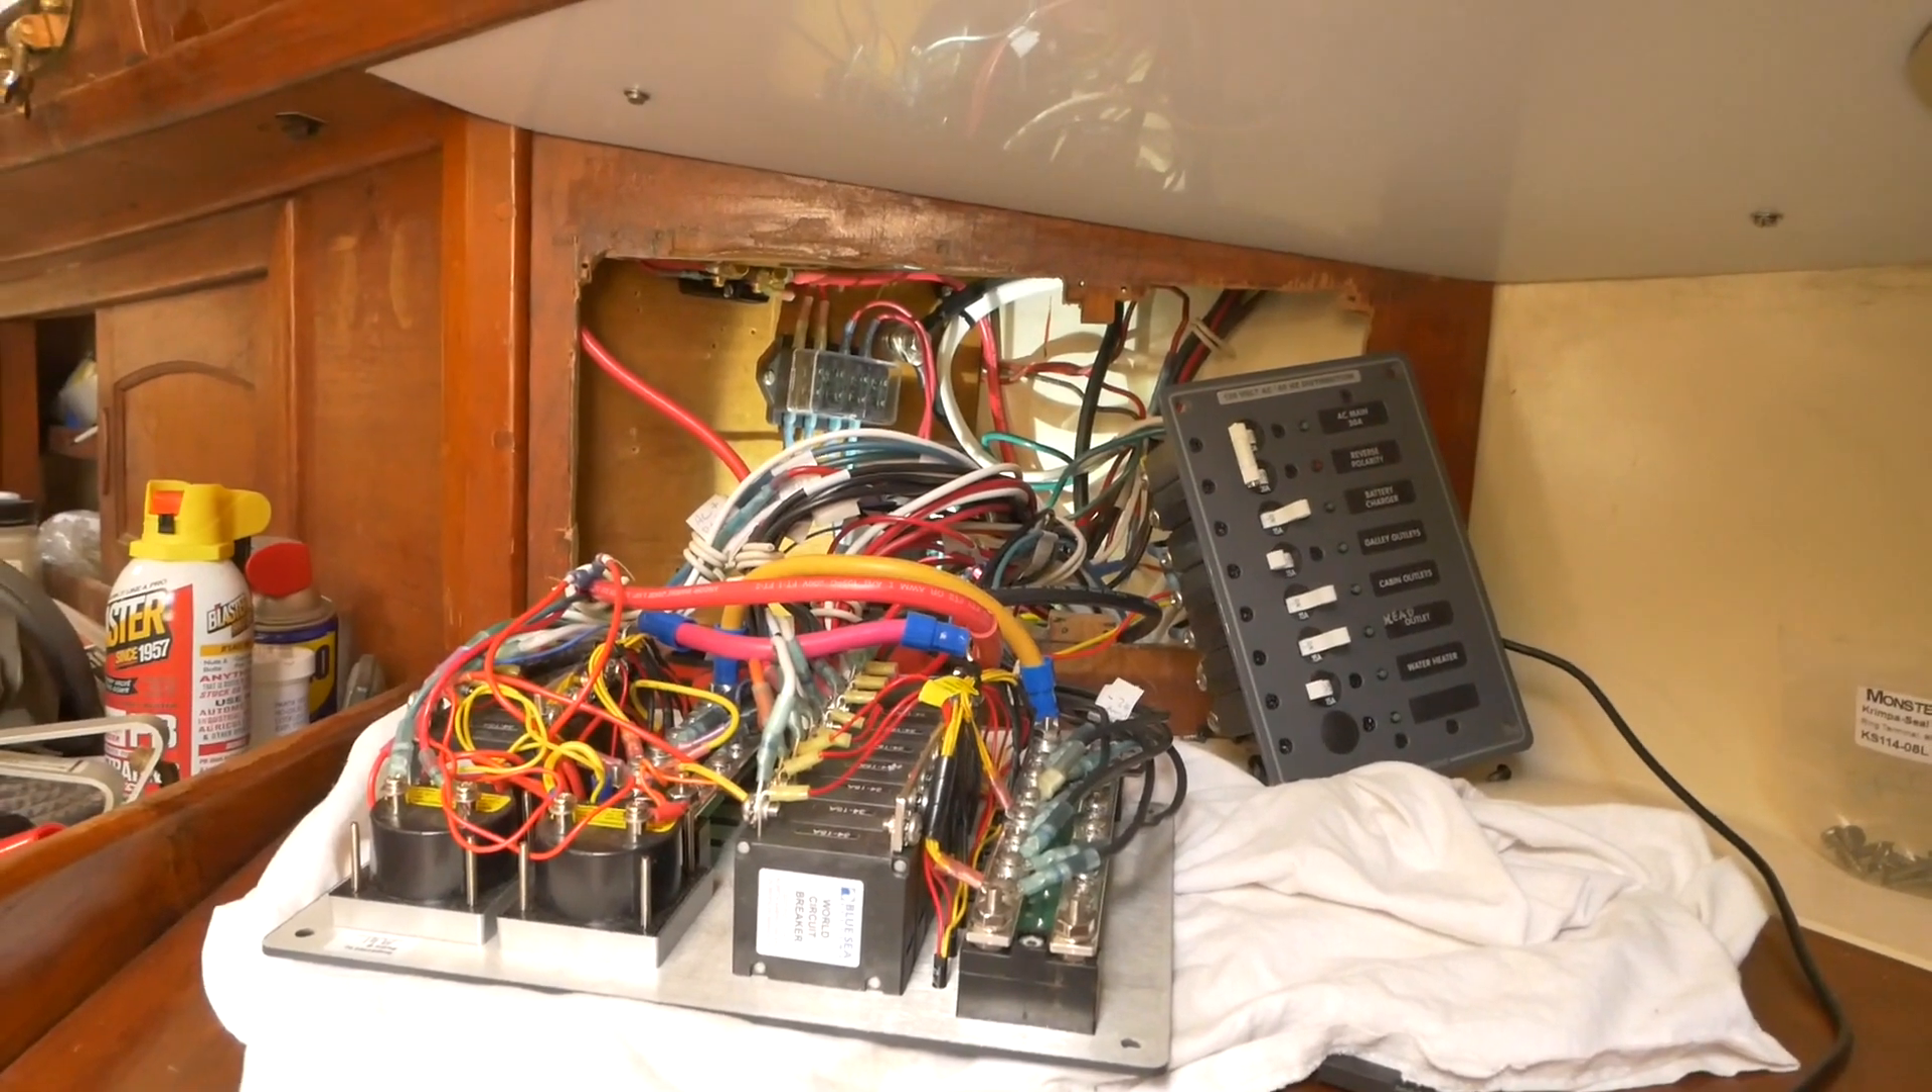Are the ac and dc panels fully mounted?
No.